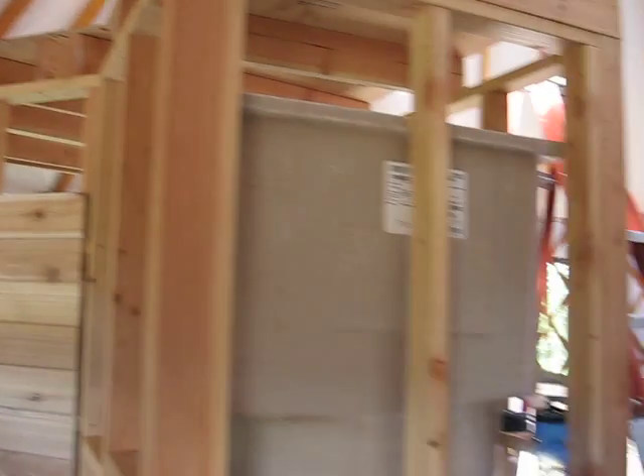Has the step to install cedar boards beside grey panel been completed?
No.